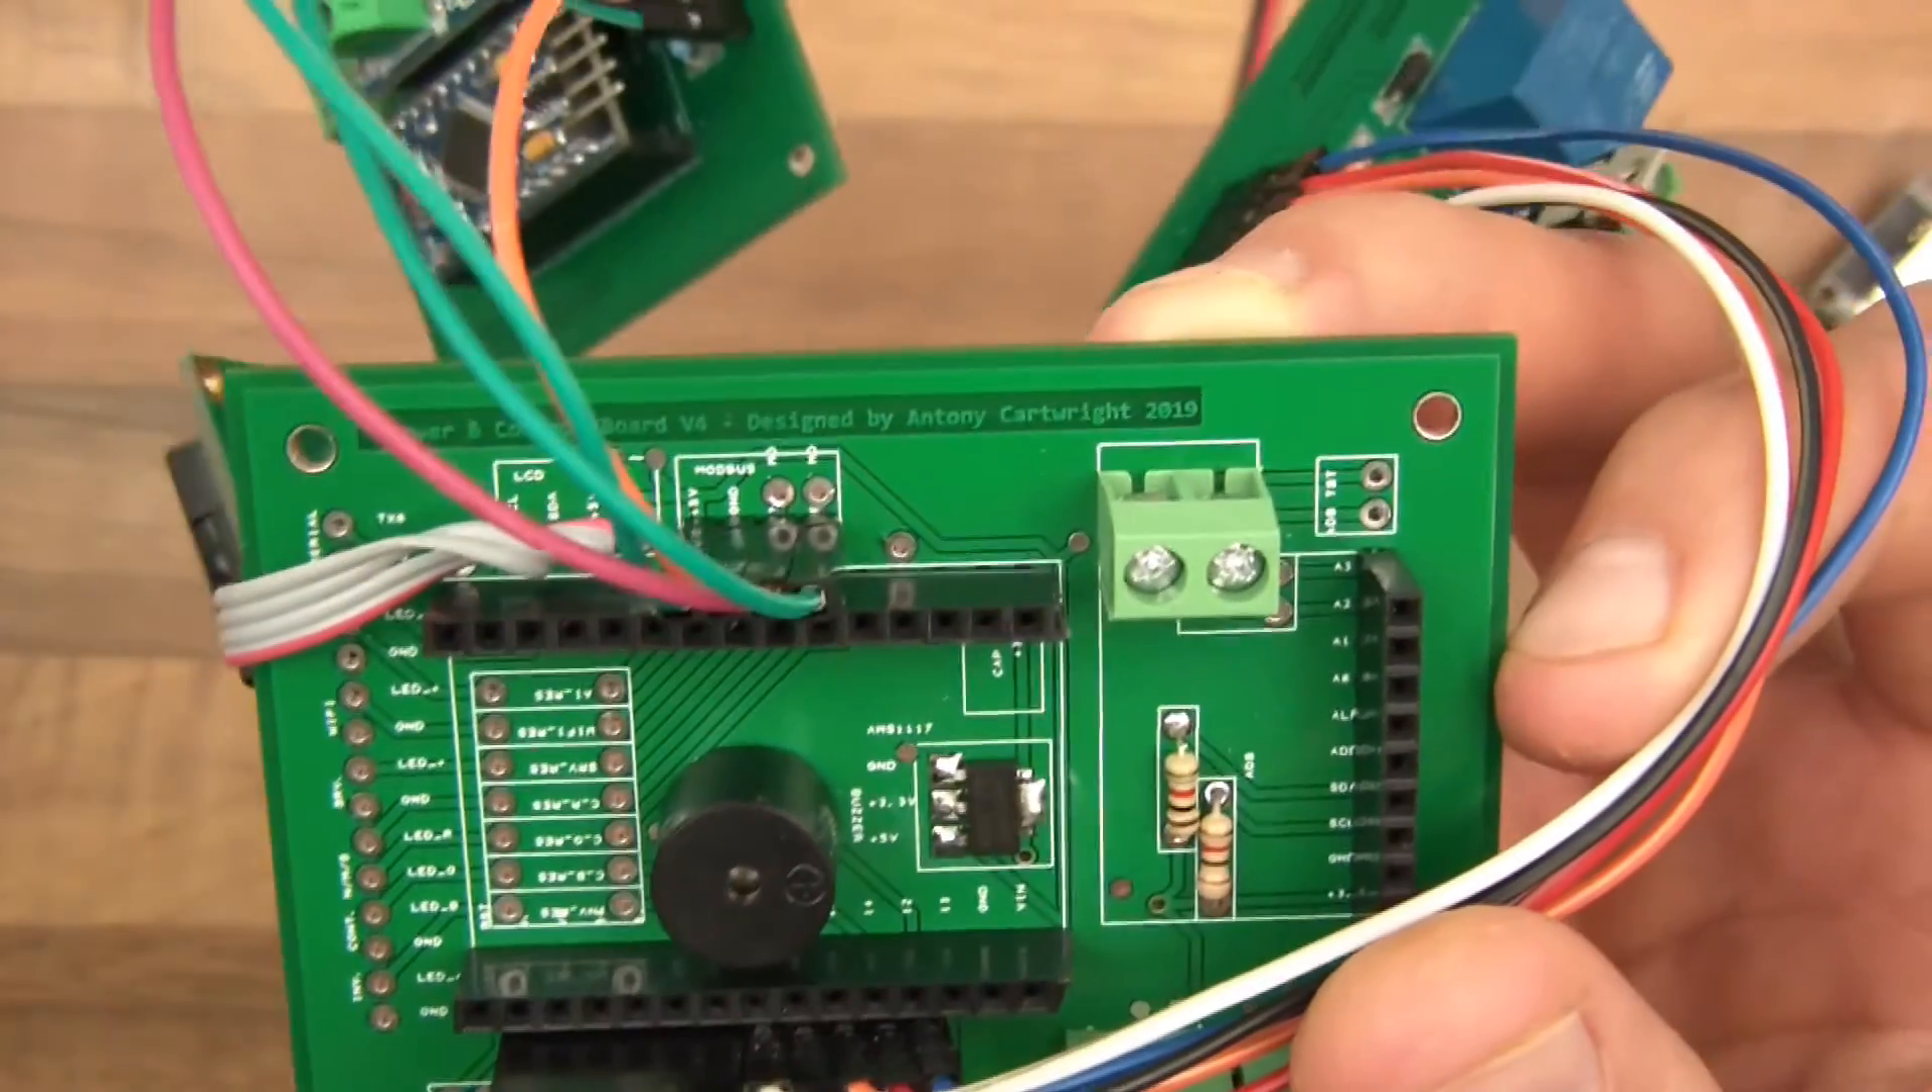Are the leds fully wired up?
No.